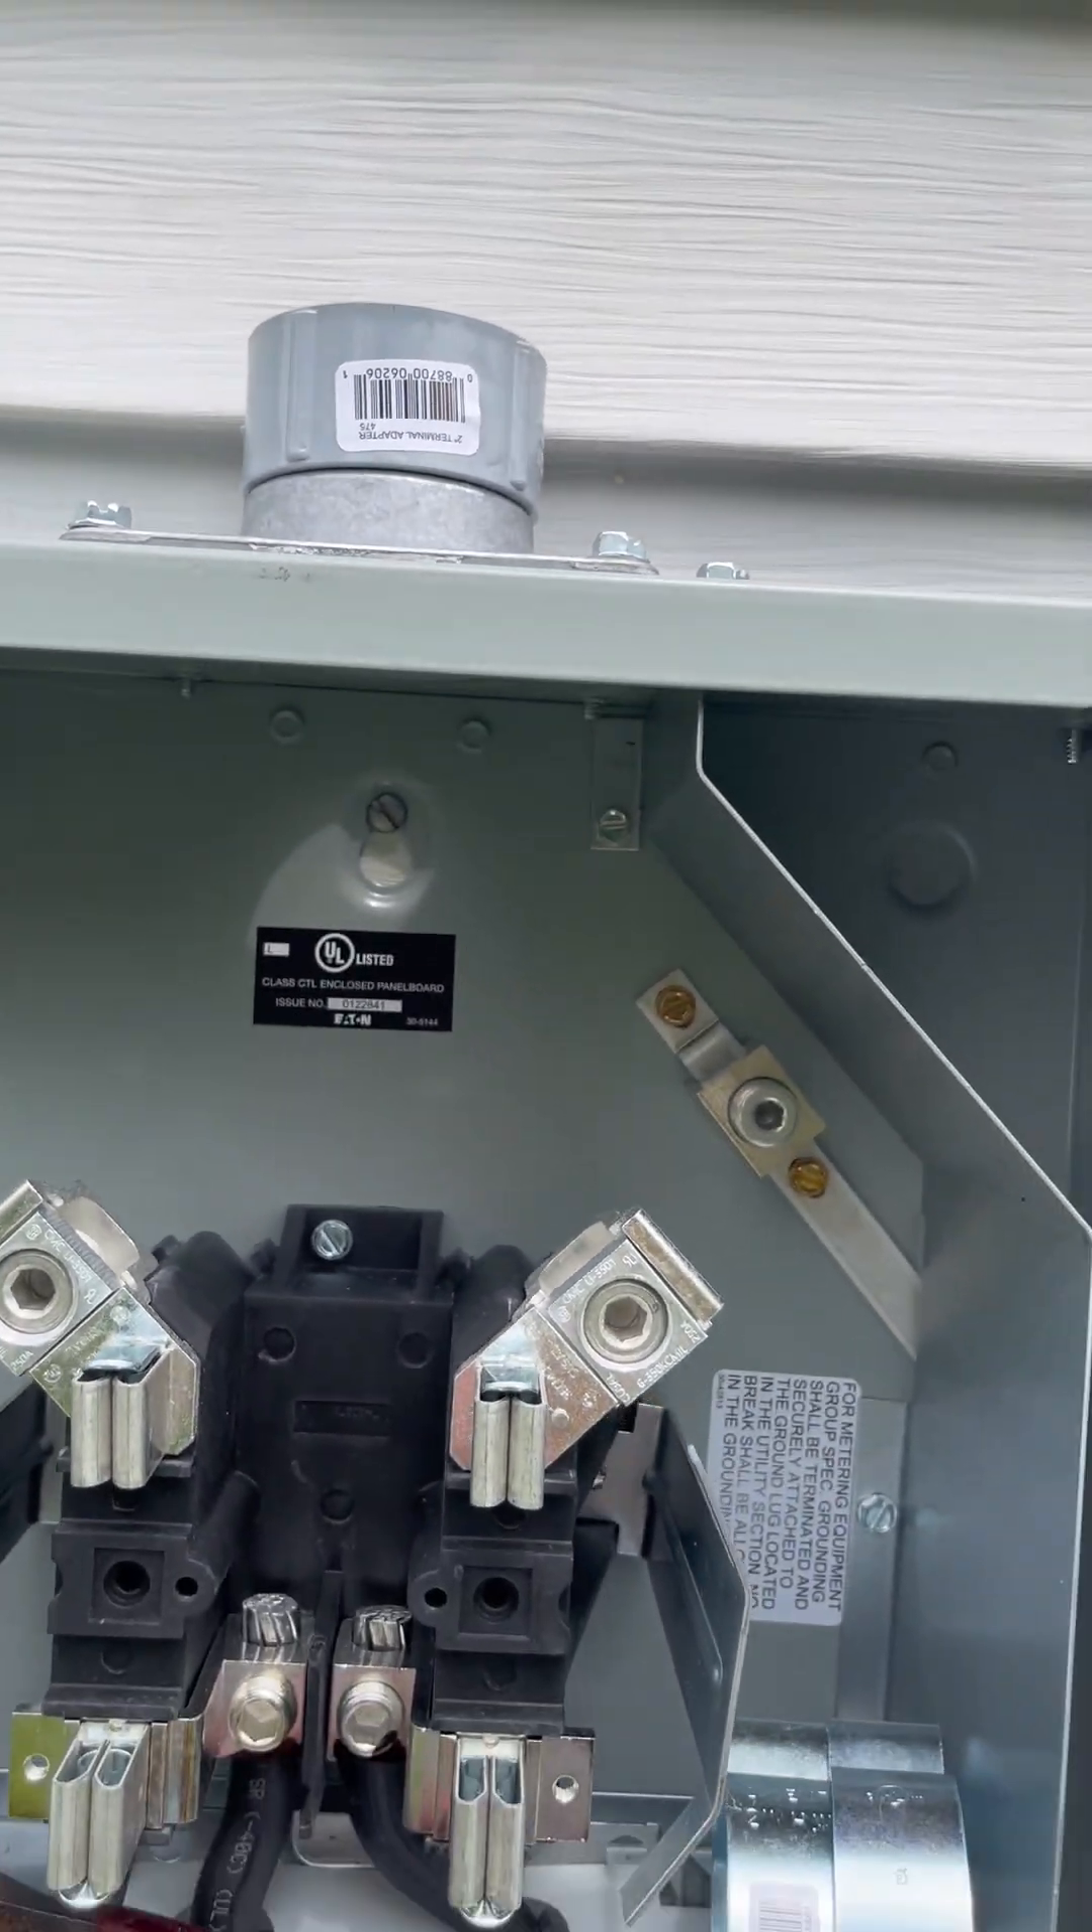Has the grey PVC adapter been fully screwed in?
Yes.